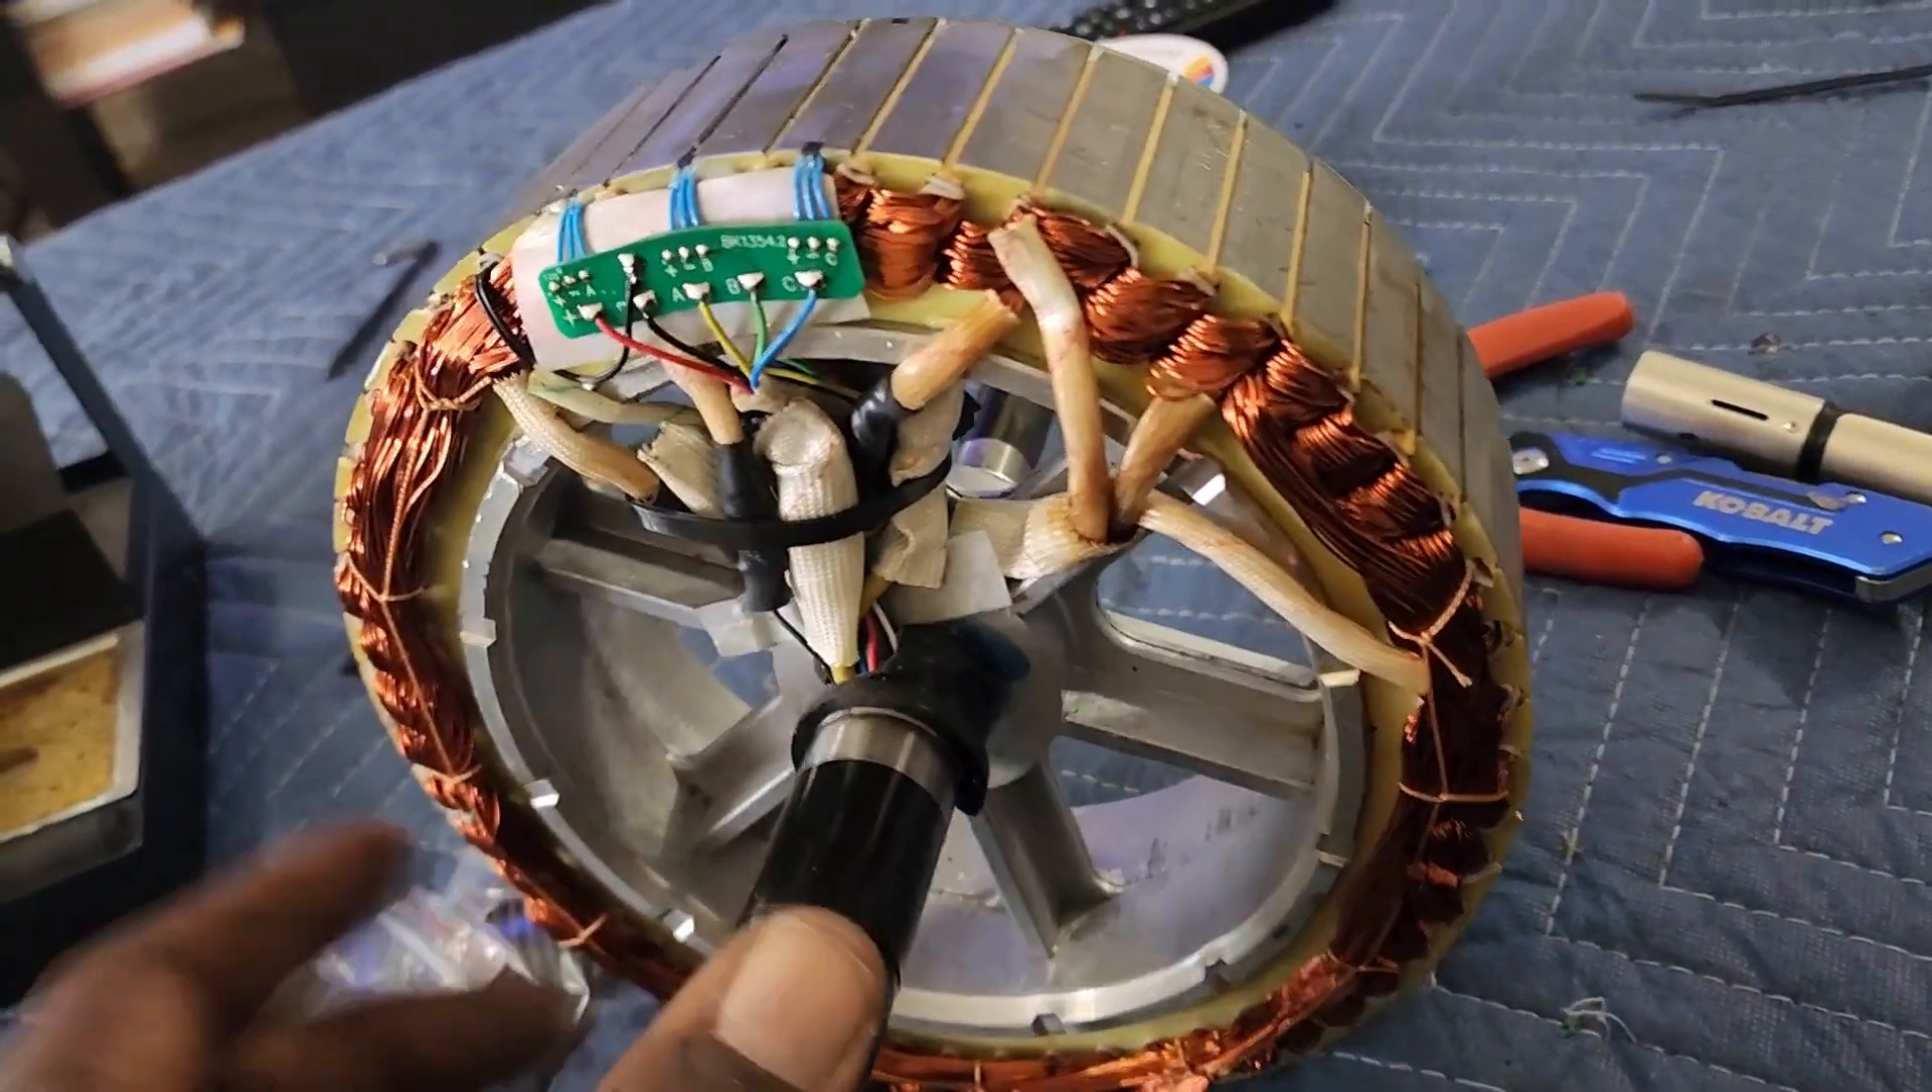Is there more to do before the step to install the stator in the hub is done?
Yes.